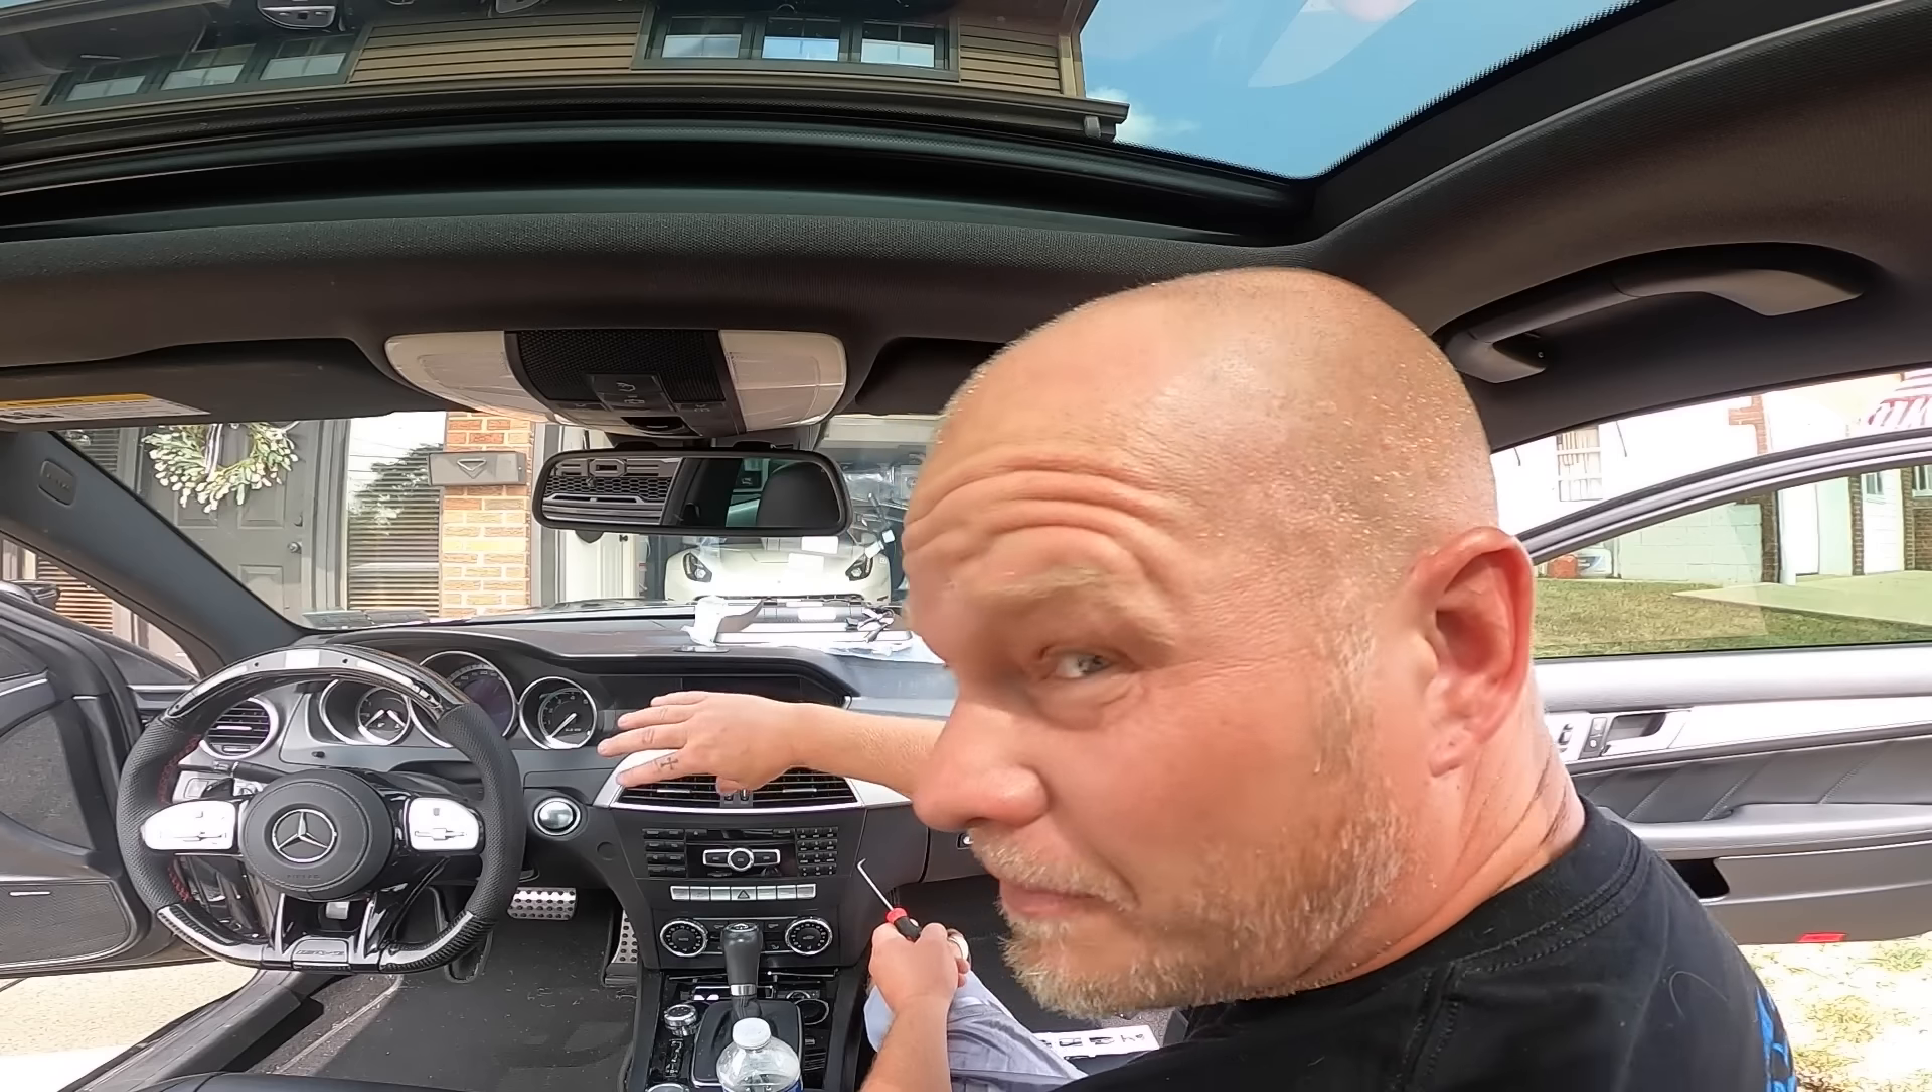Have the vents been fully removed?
No.